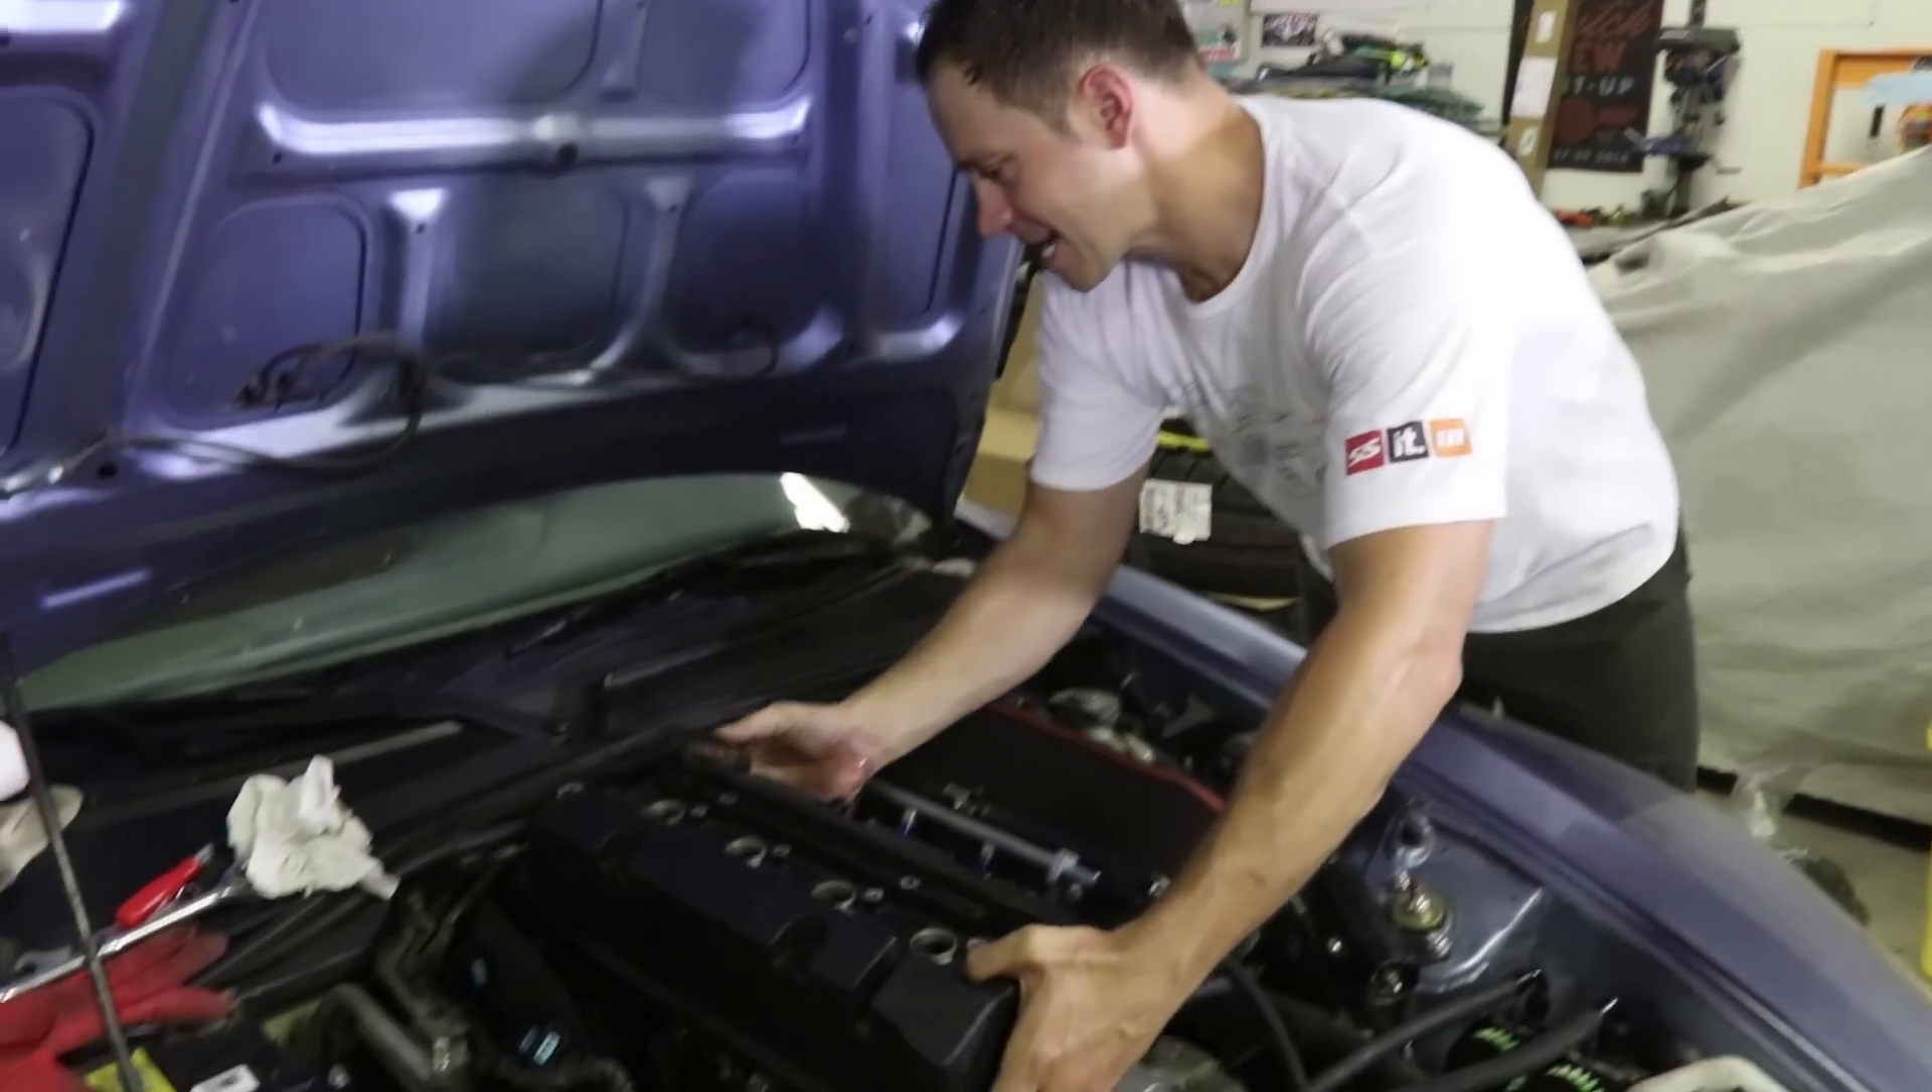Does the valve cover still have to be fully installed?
Yes.